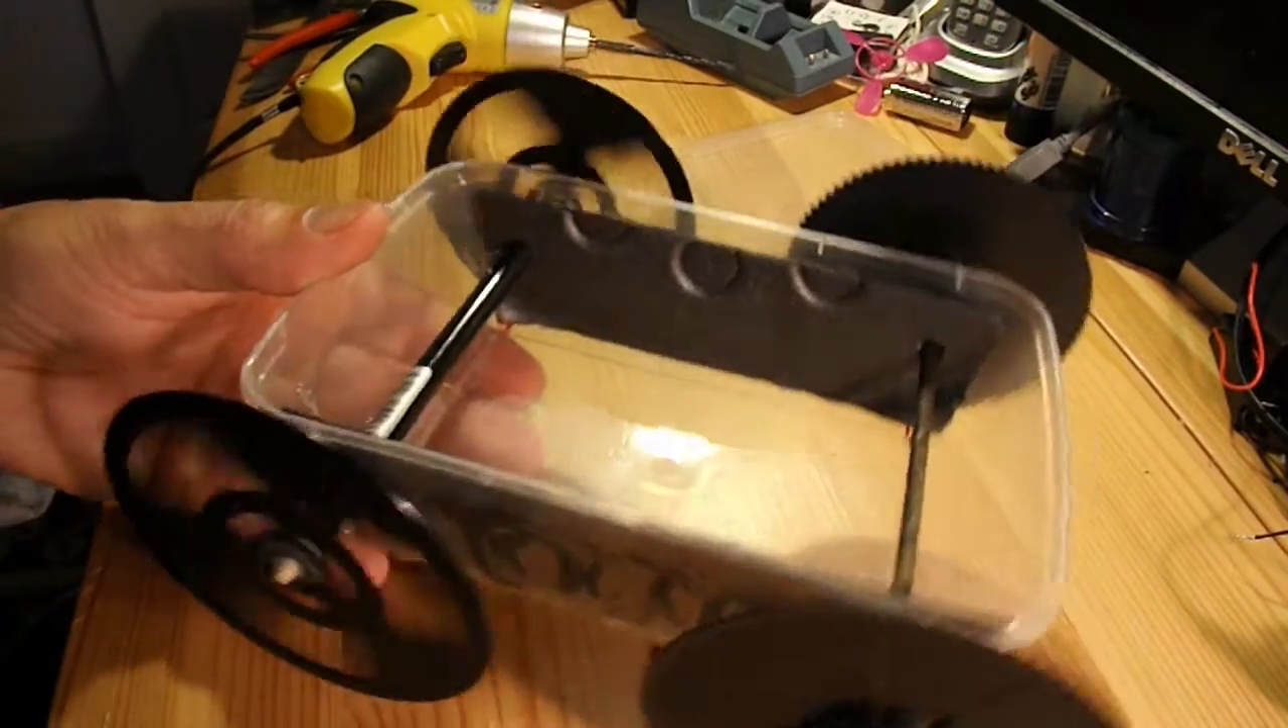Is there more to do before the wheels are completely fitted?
No.